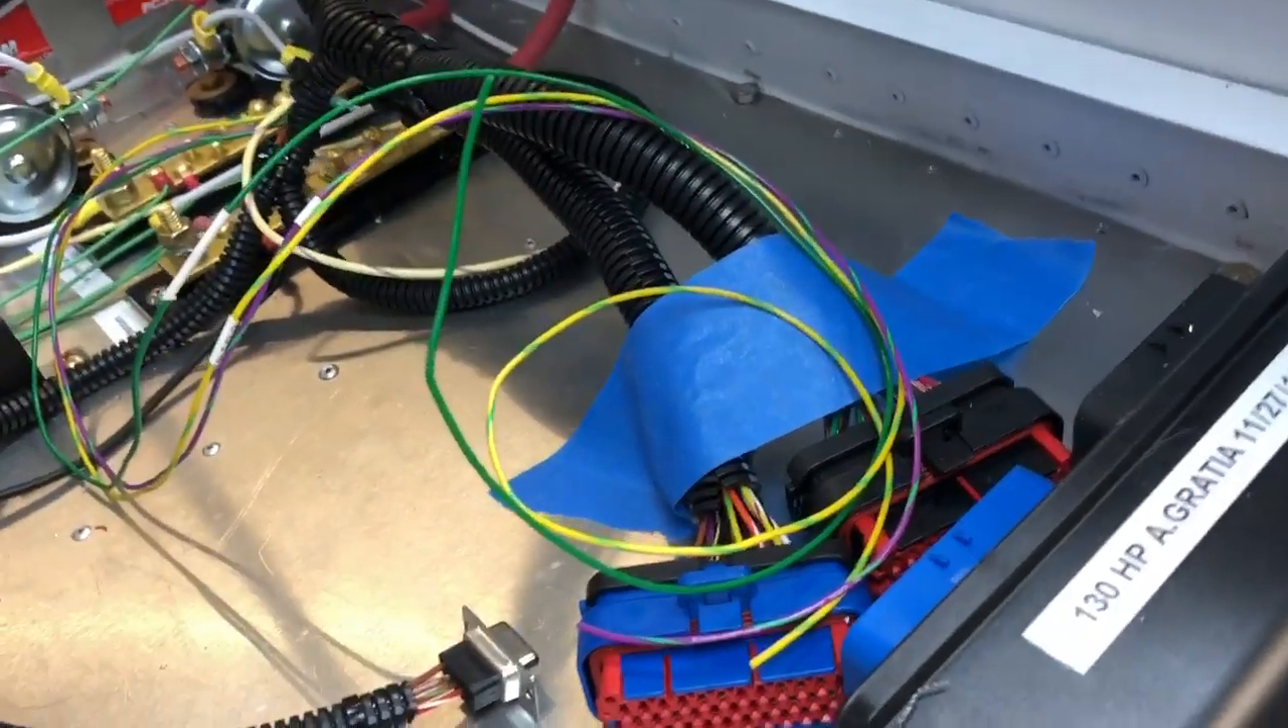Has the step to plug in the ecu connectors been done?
No.